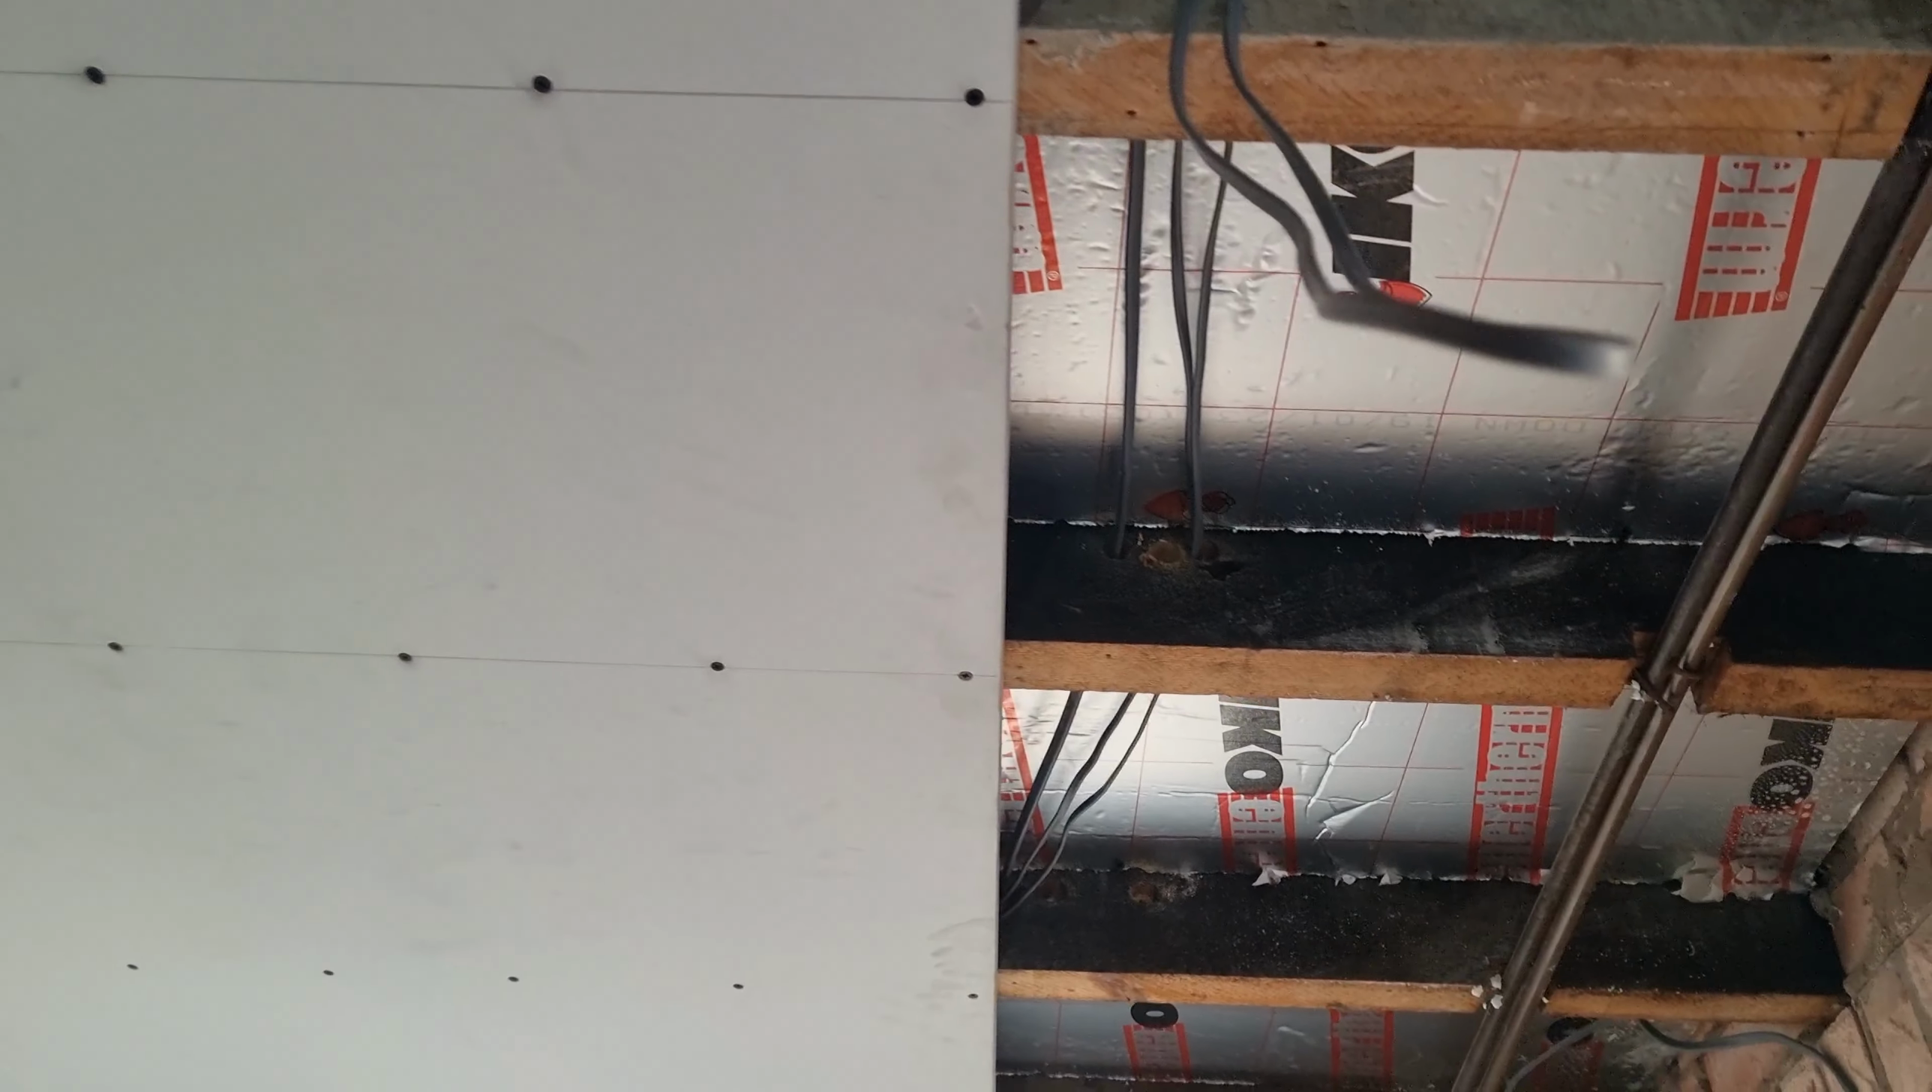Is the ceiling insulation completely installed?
Yes.